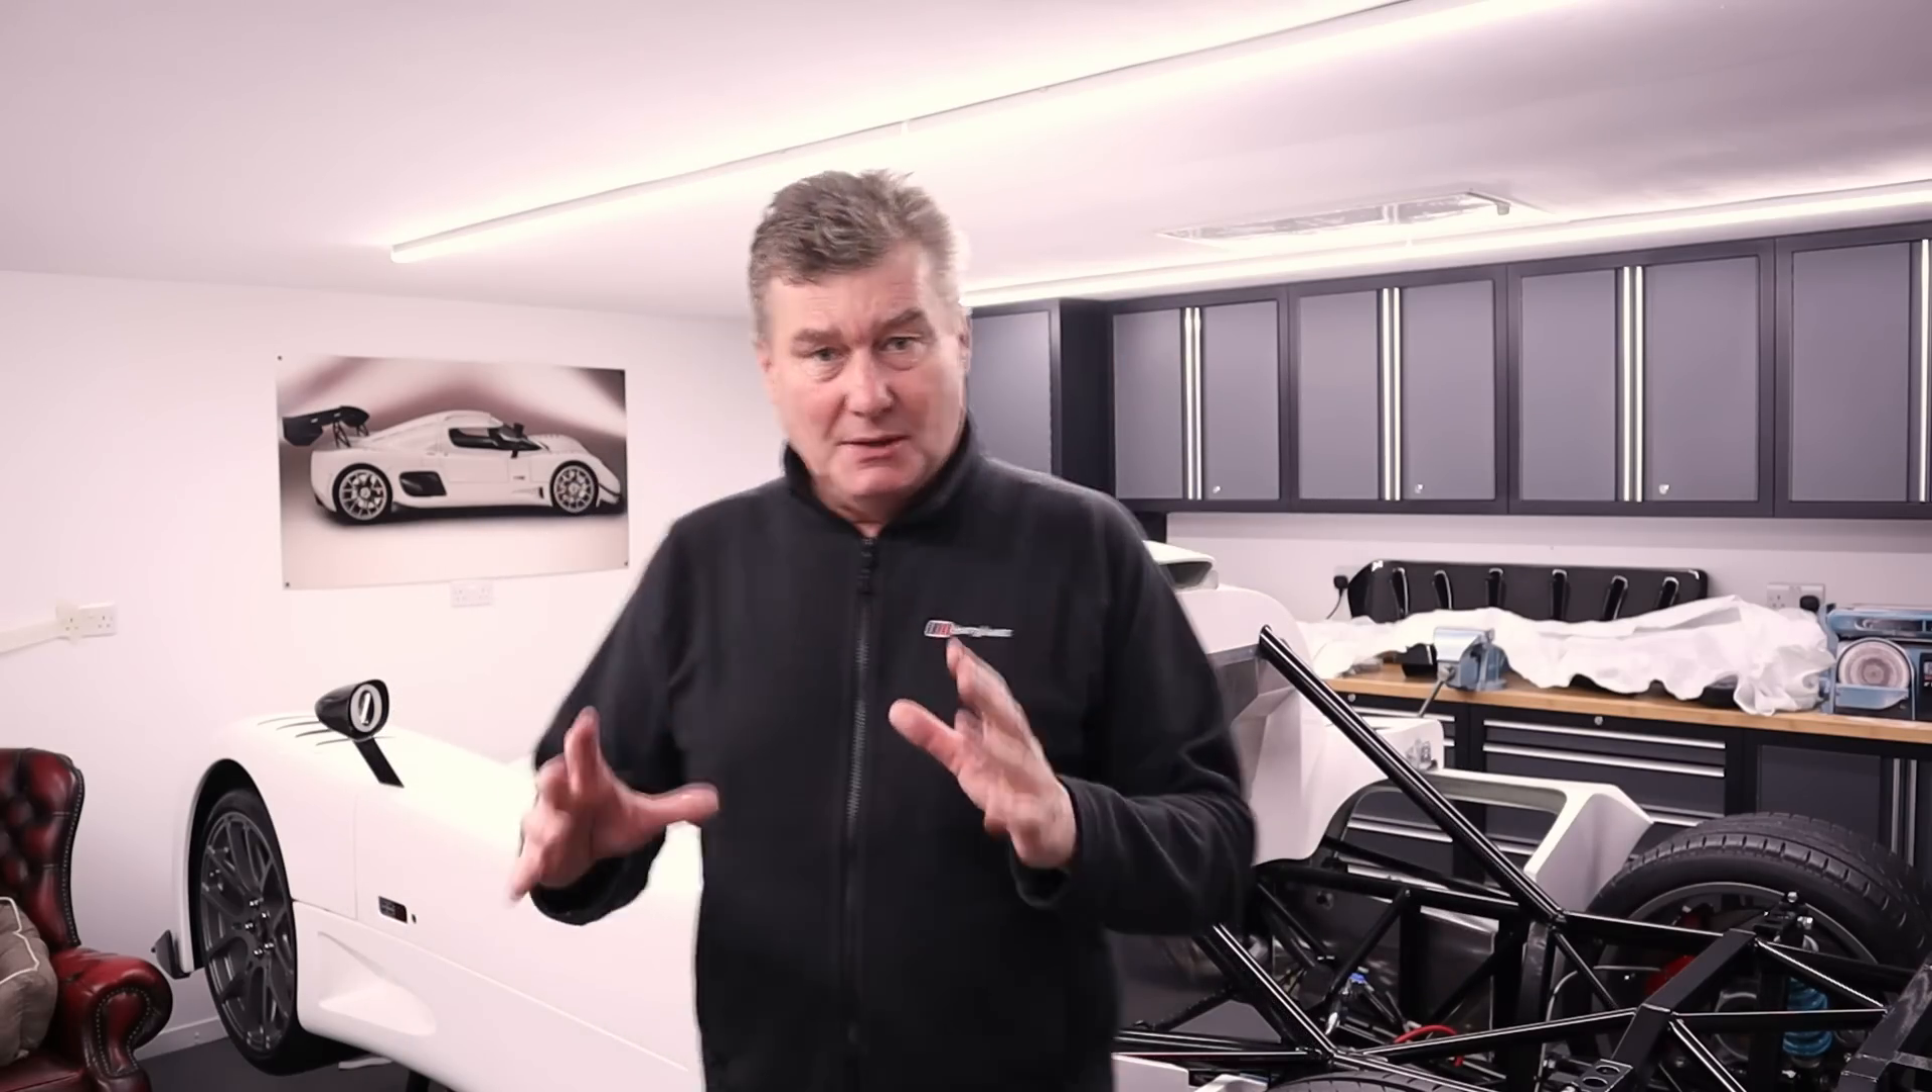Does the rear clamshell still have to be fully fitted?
Yes.